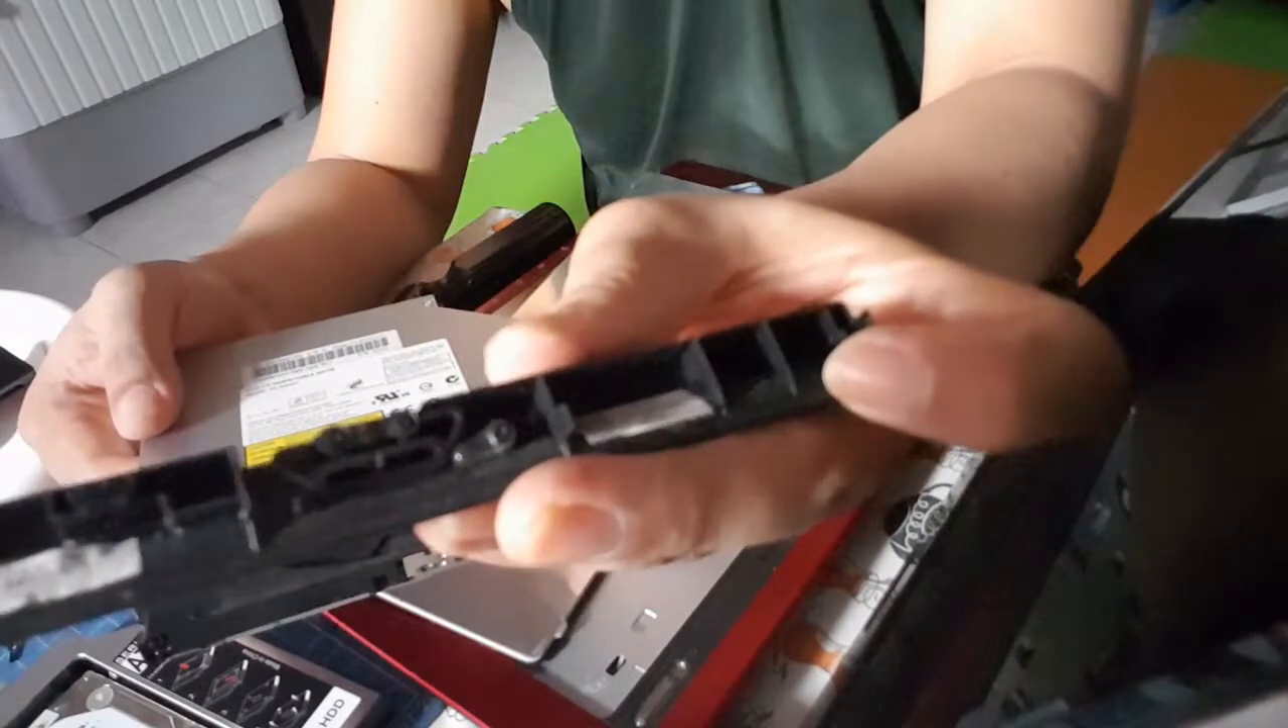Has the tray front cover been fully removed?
Yes.